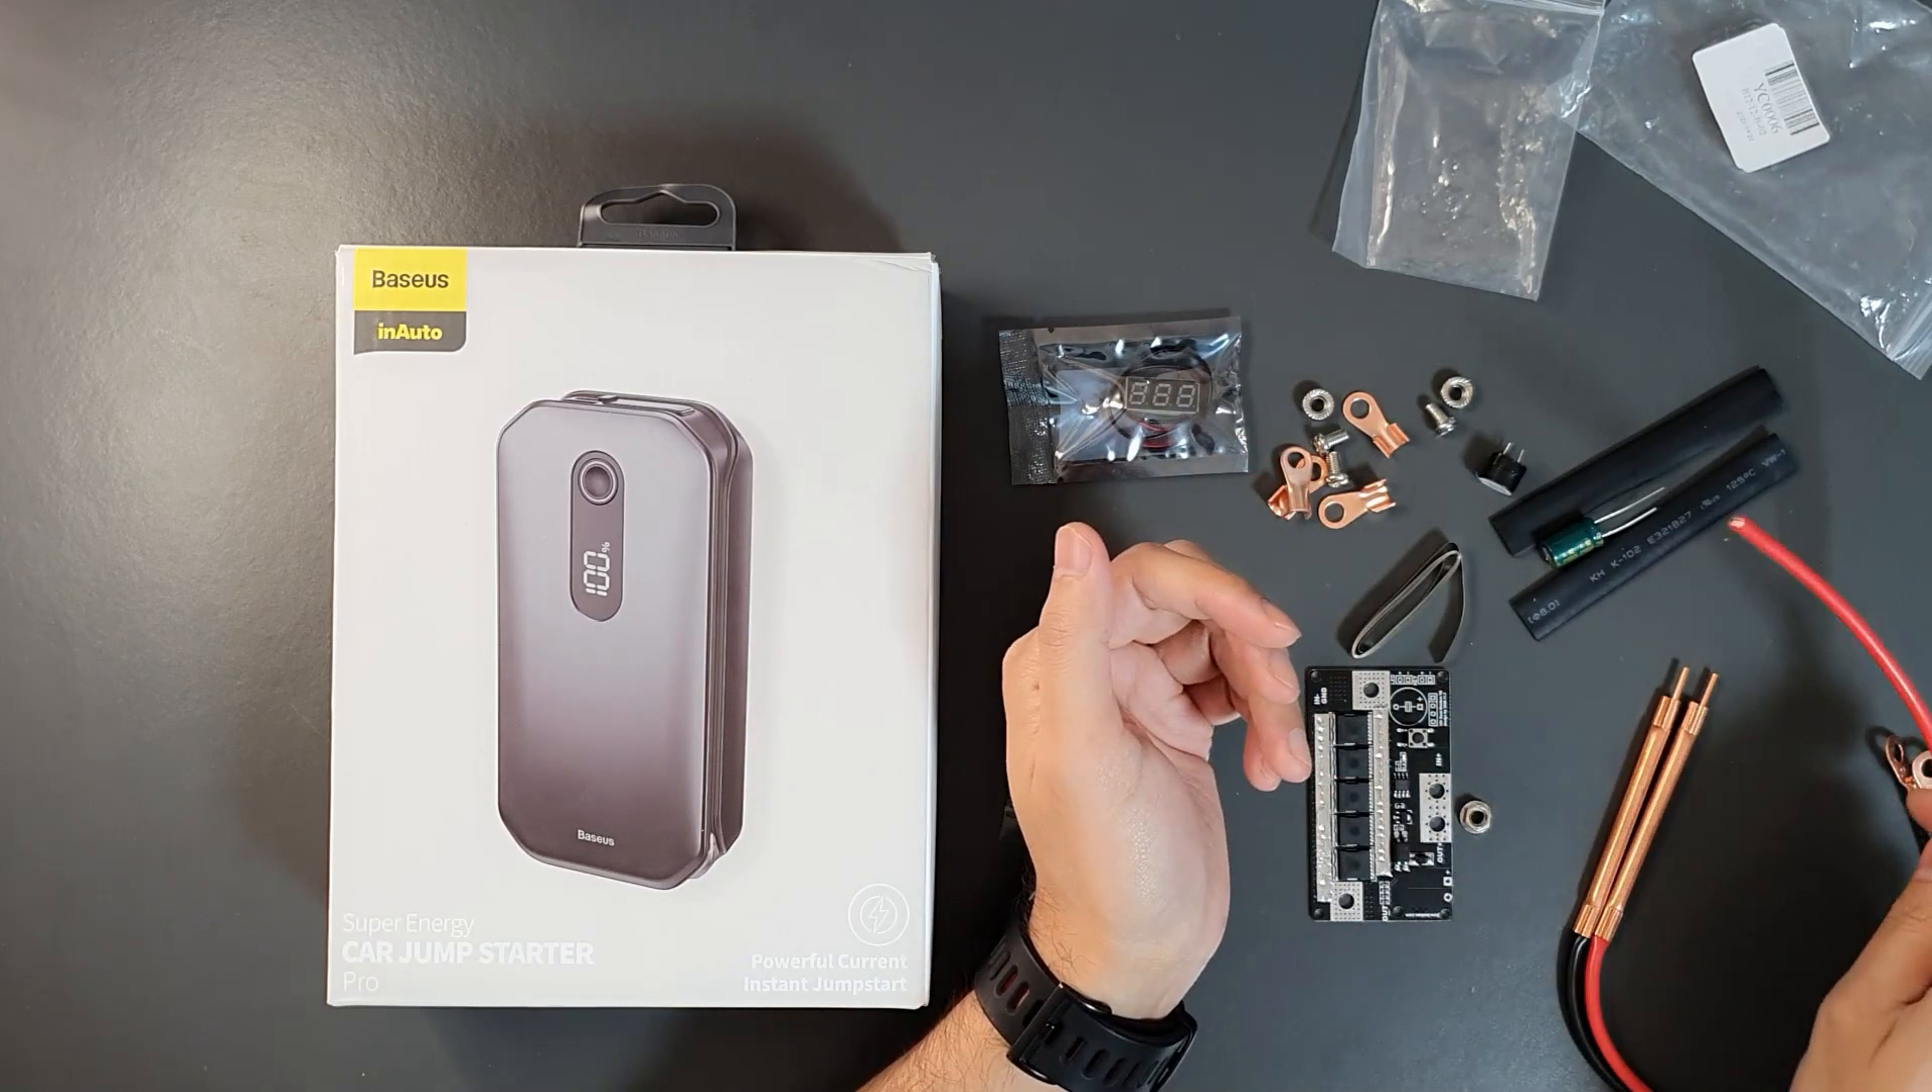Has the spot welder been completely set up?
No.